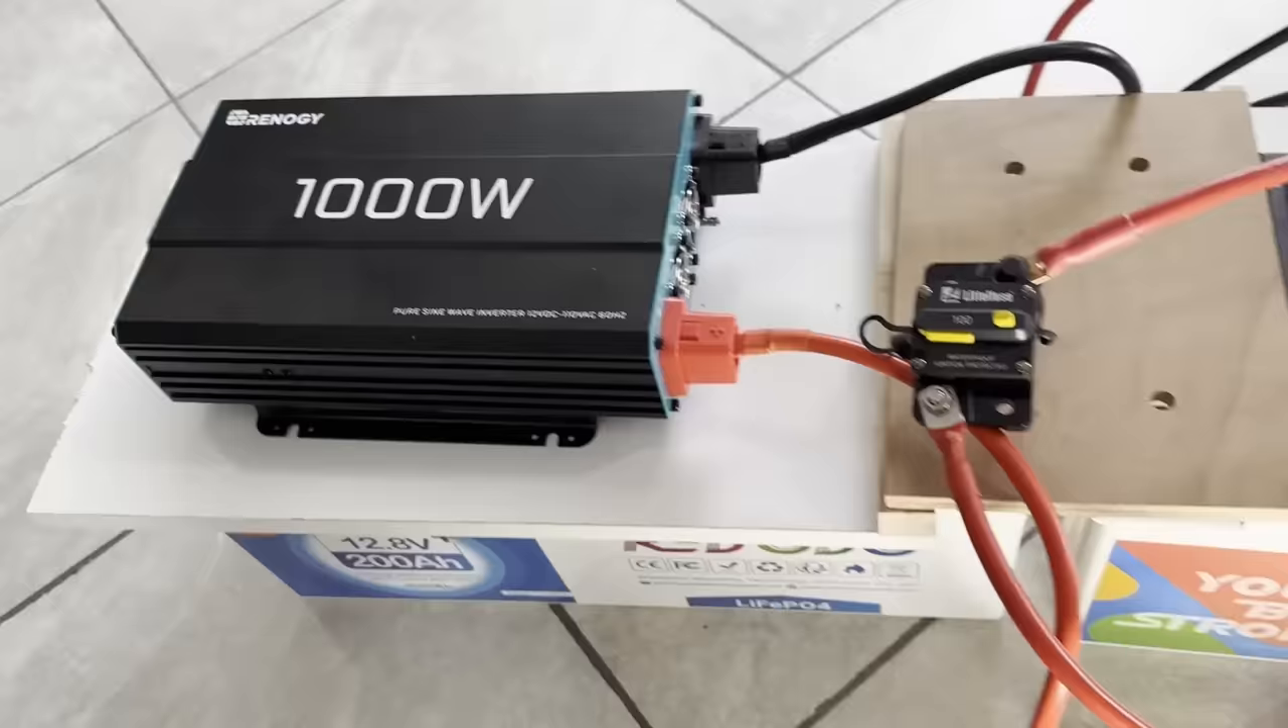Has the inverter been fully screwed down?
No.